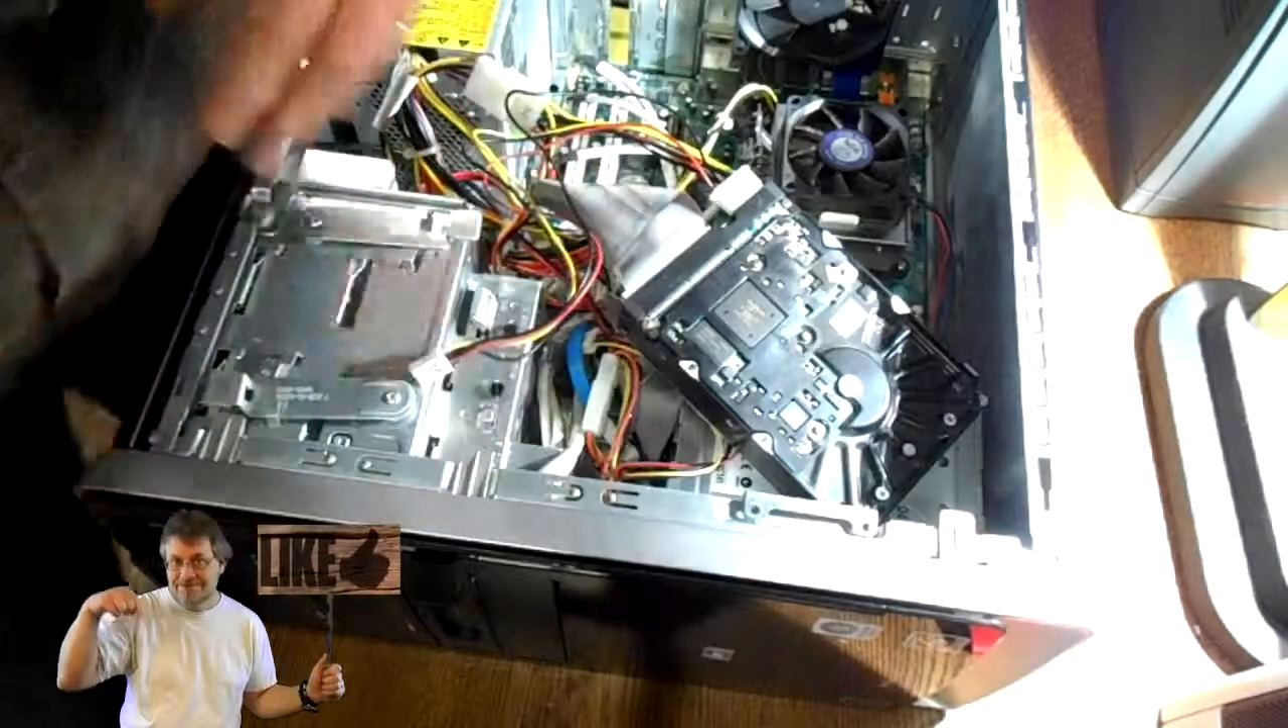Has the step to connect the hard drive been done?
Yes.